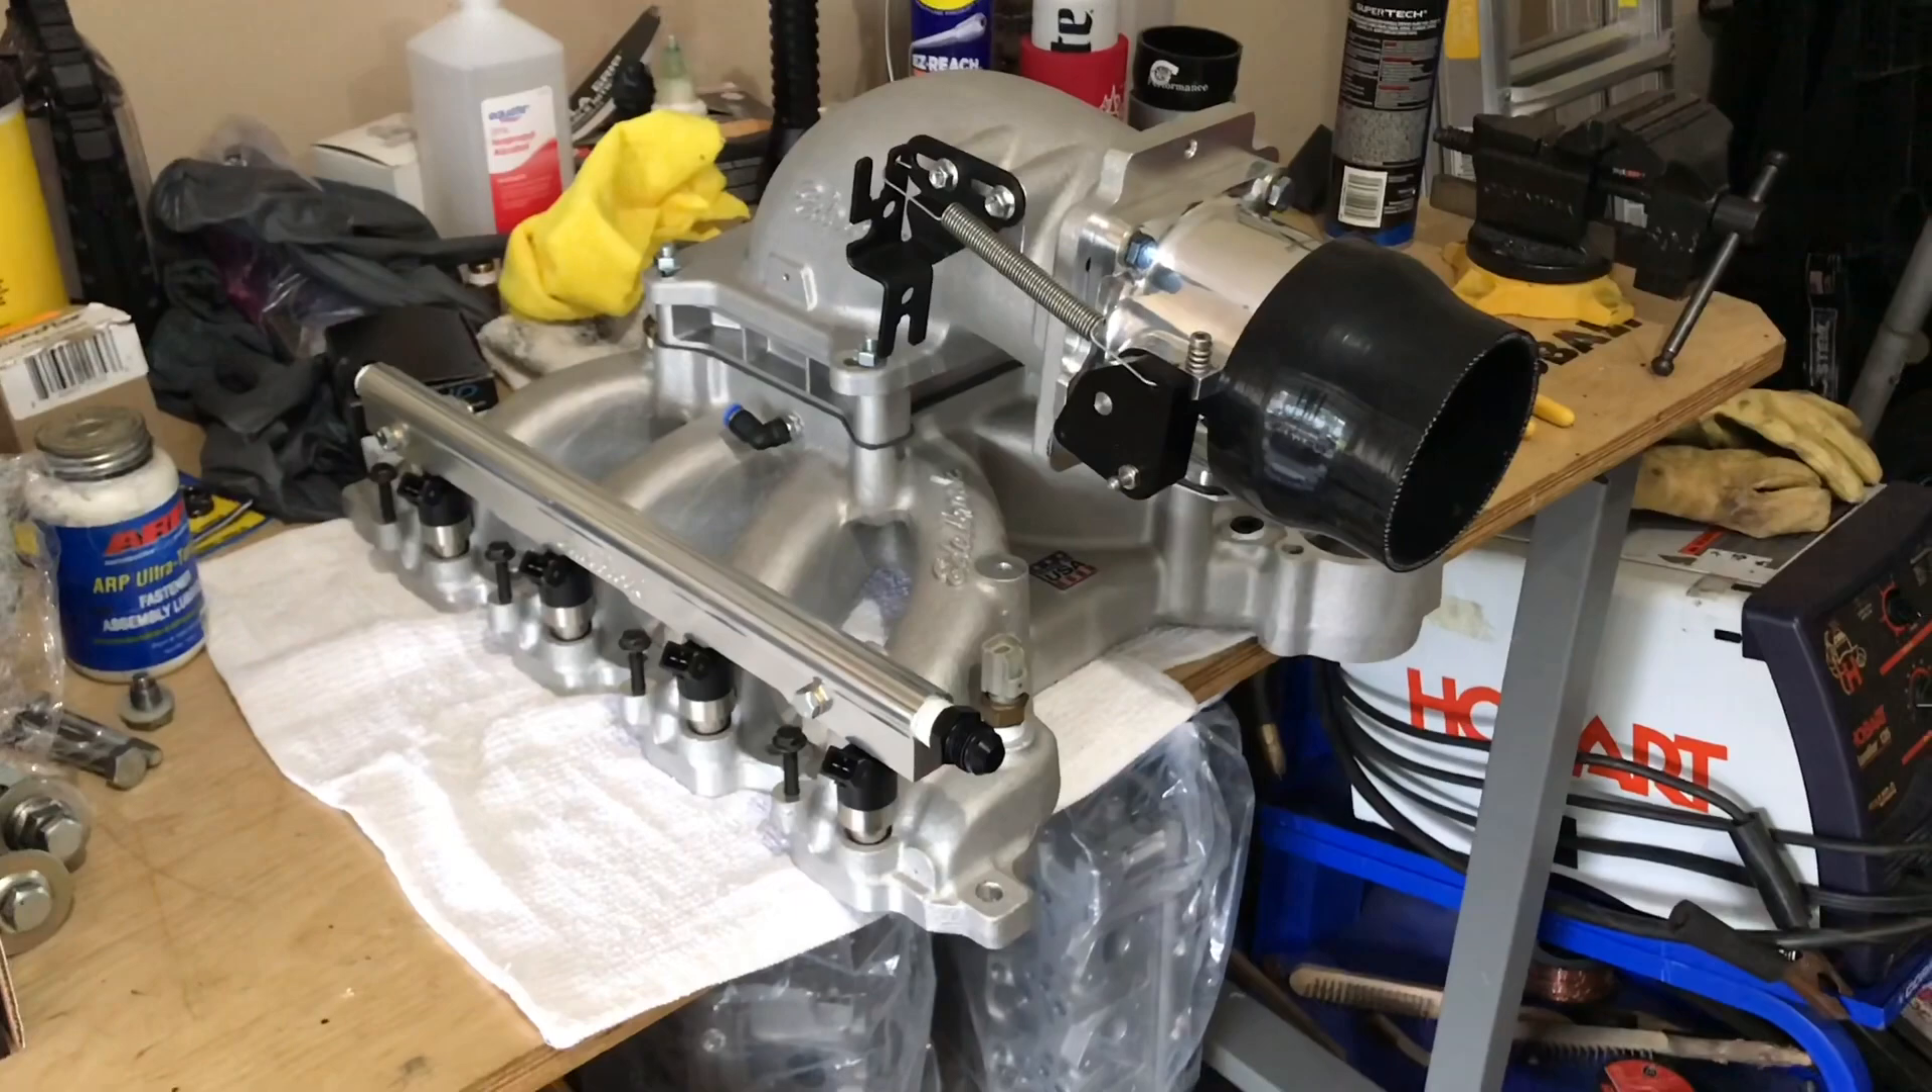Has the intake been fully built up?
Yes.